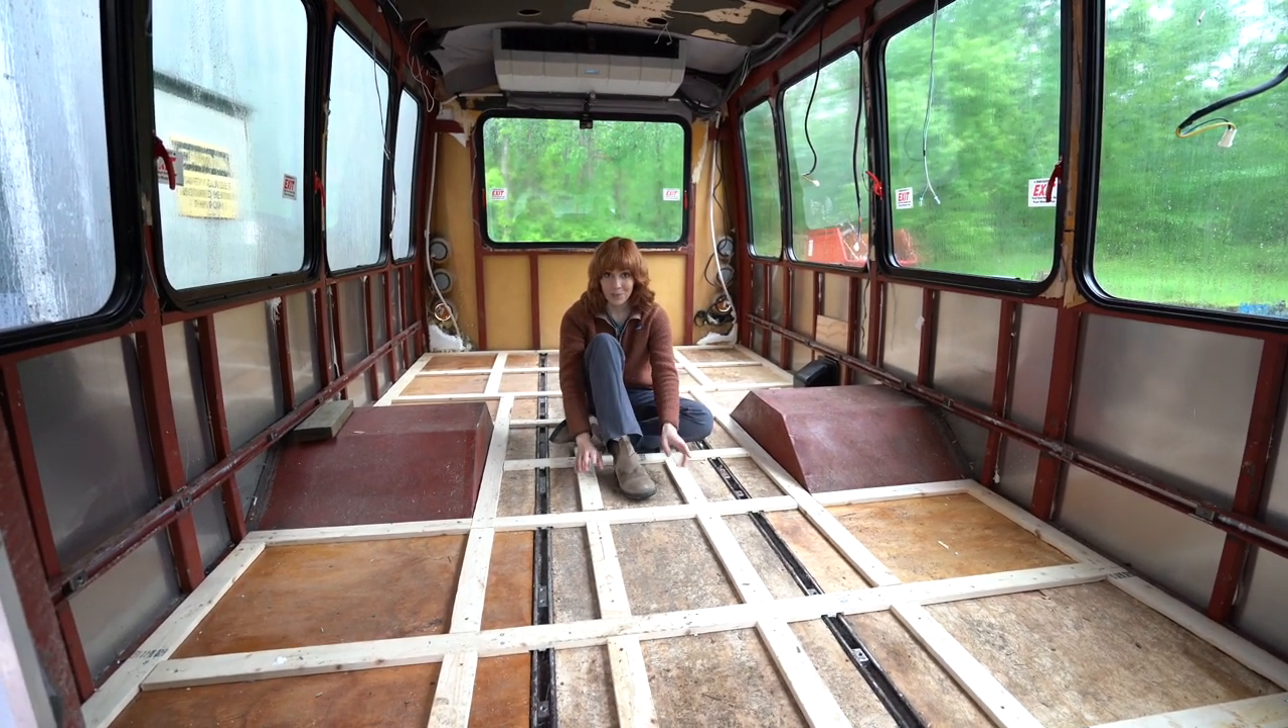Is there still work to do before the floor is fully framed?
No.